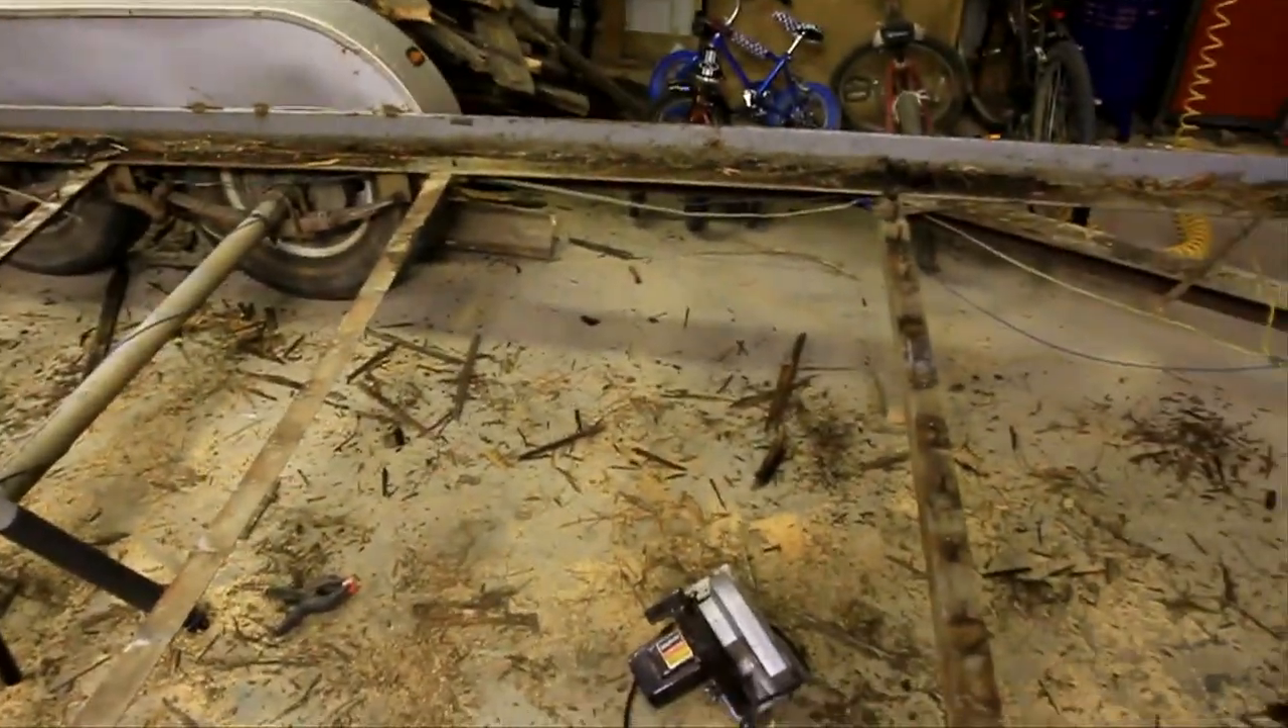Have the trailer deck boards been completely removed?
Yes.